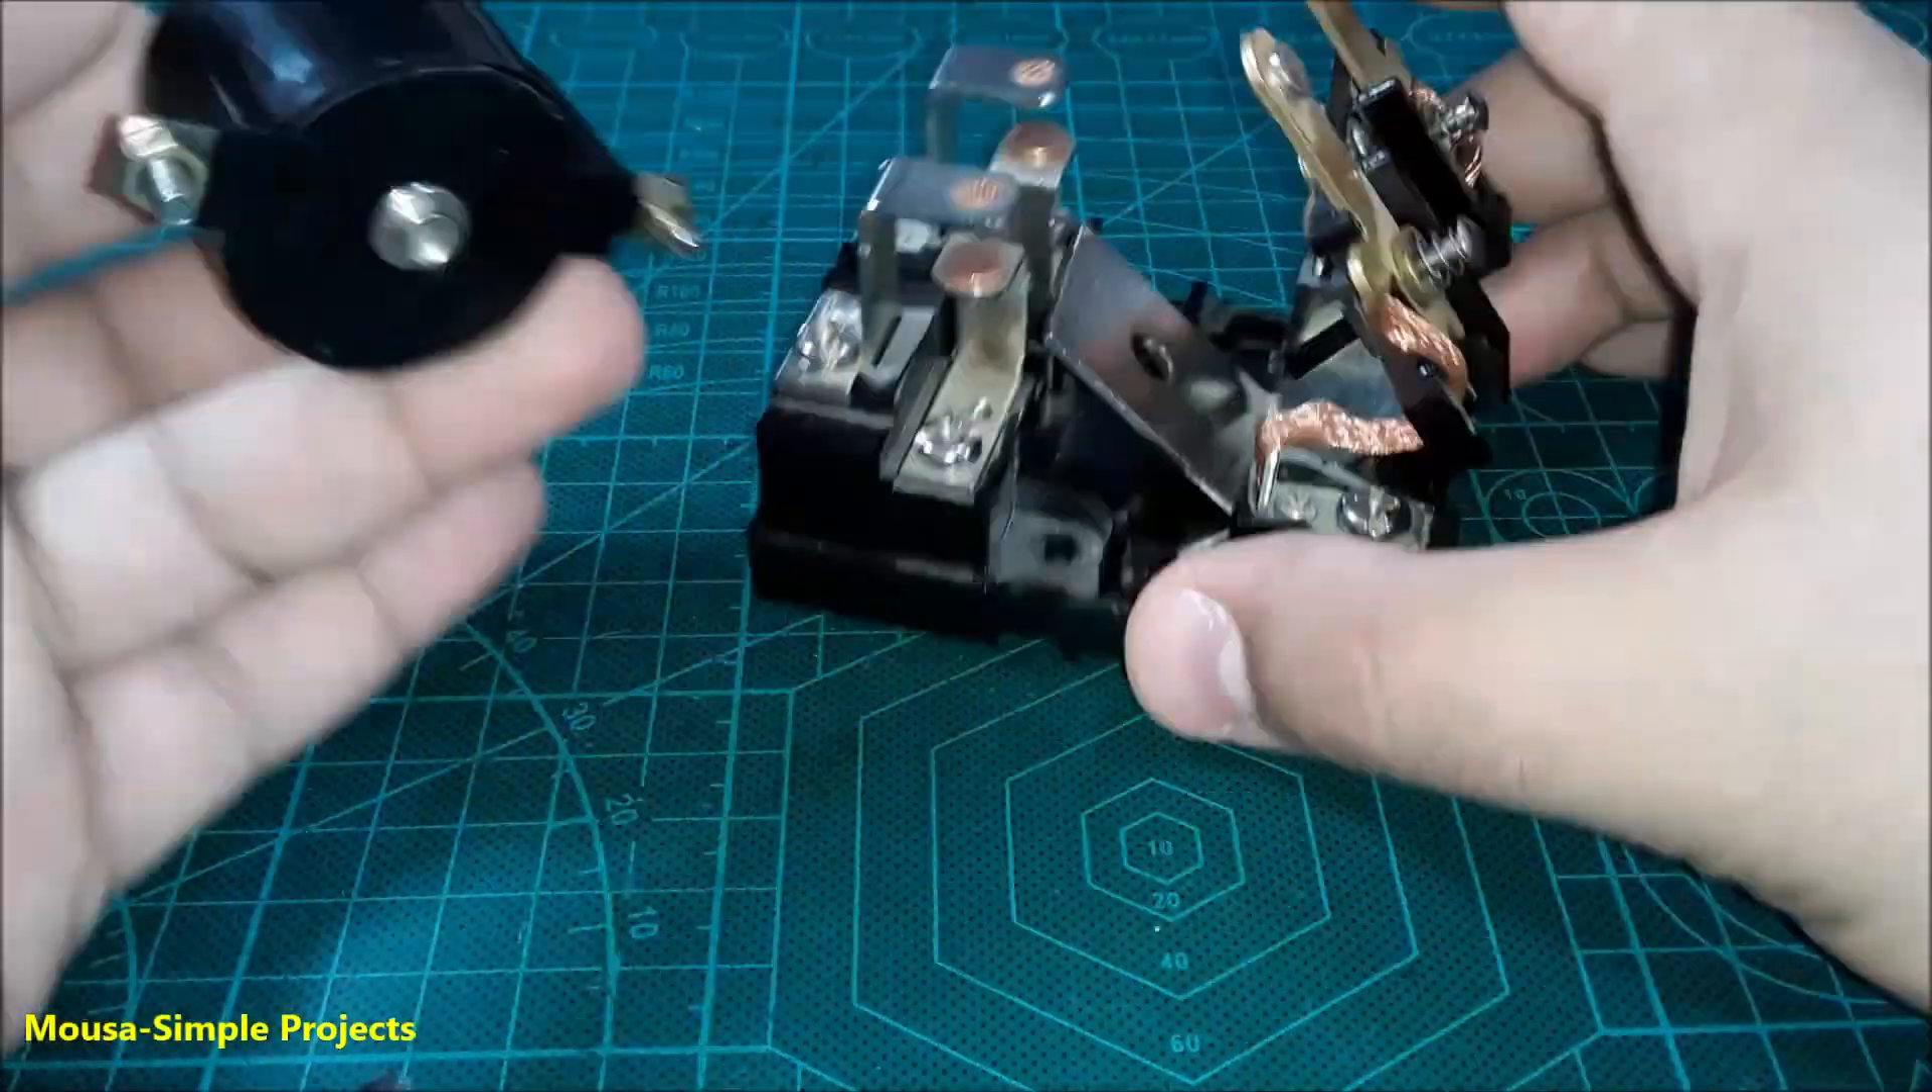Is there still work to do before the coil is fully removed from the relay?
No.